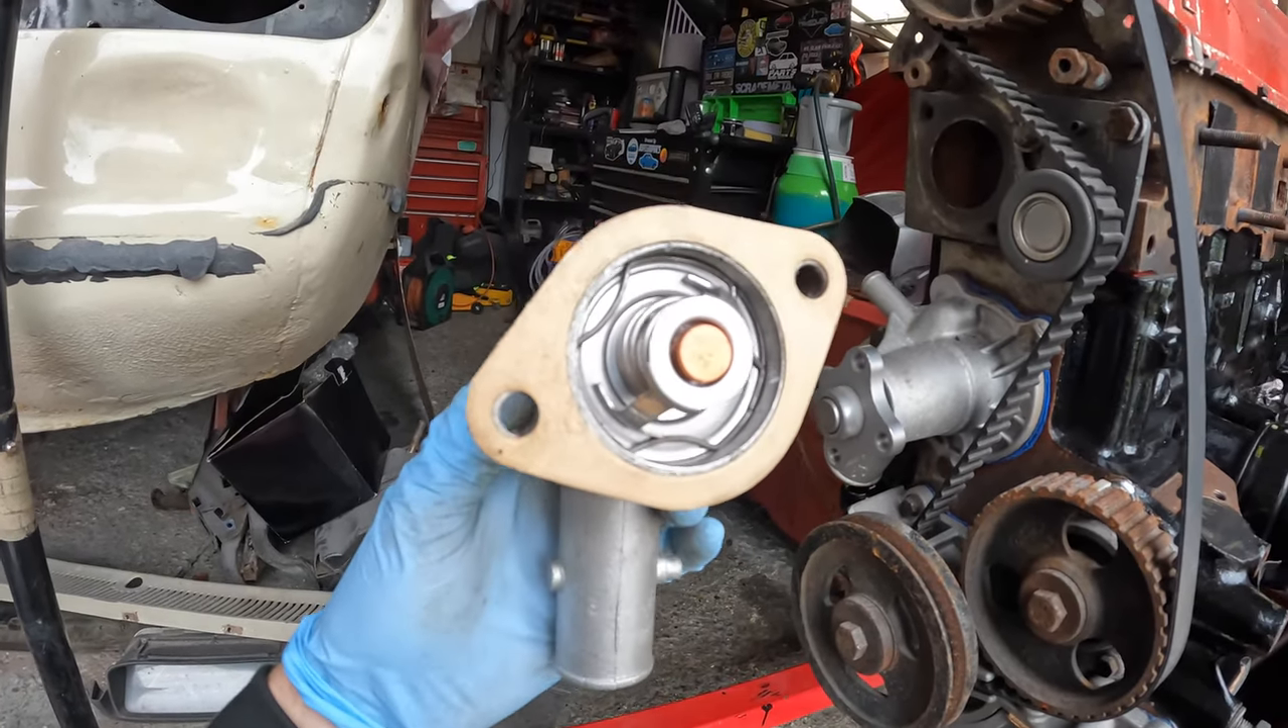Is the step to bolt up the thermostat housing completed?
No.